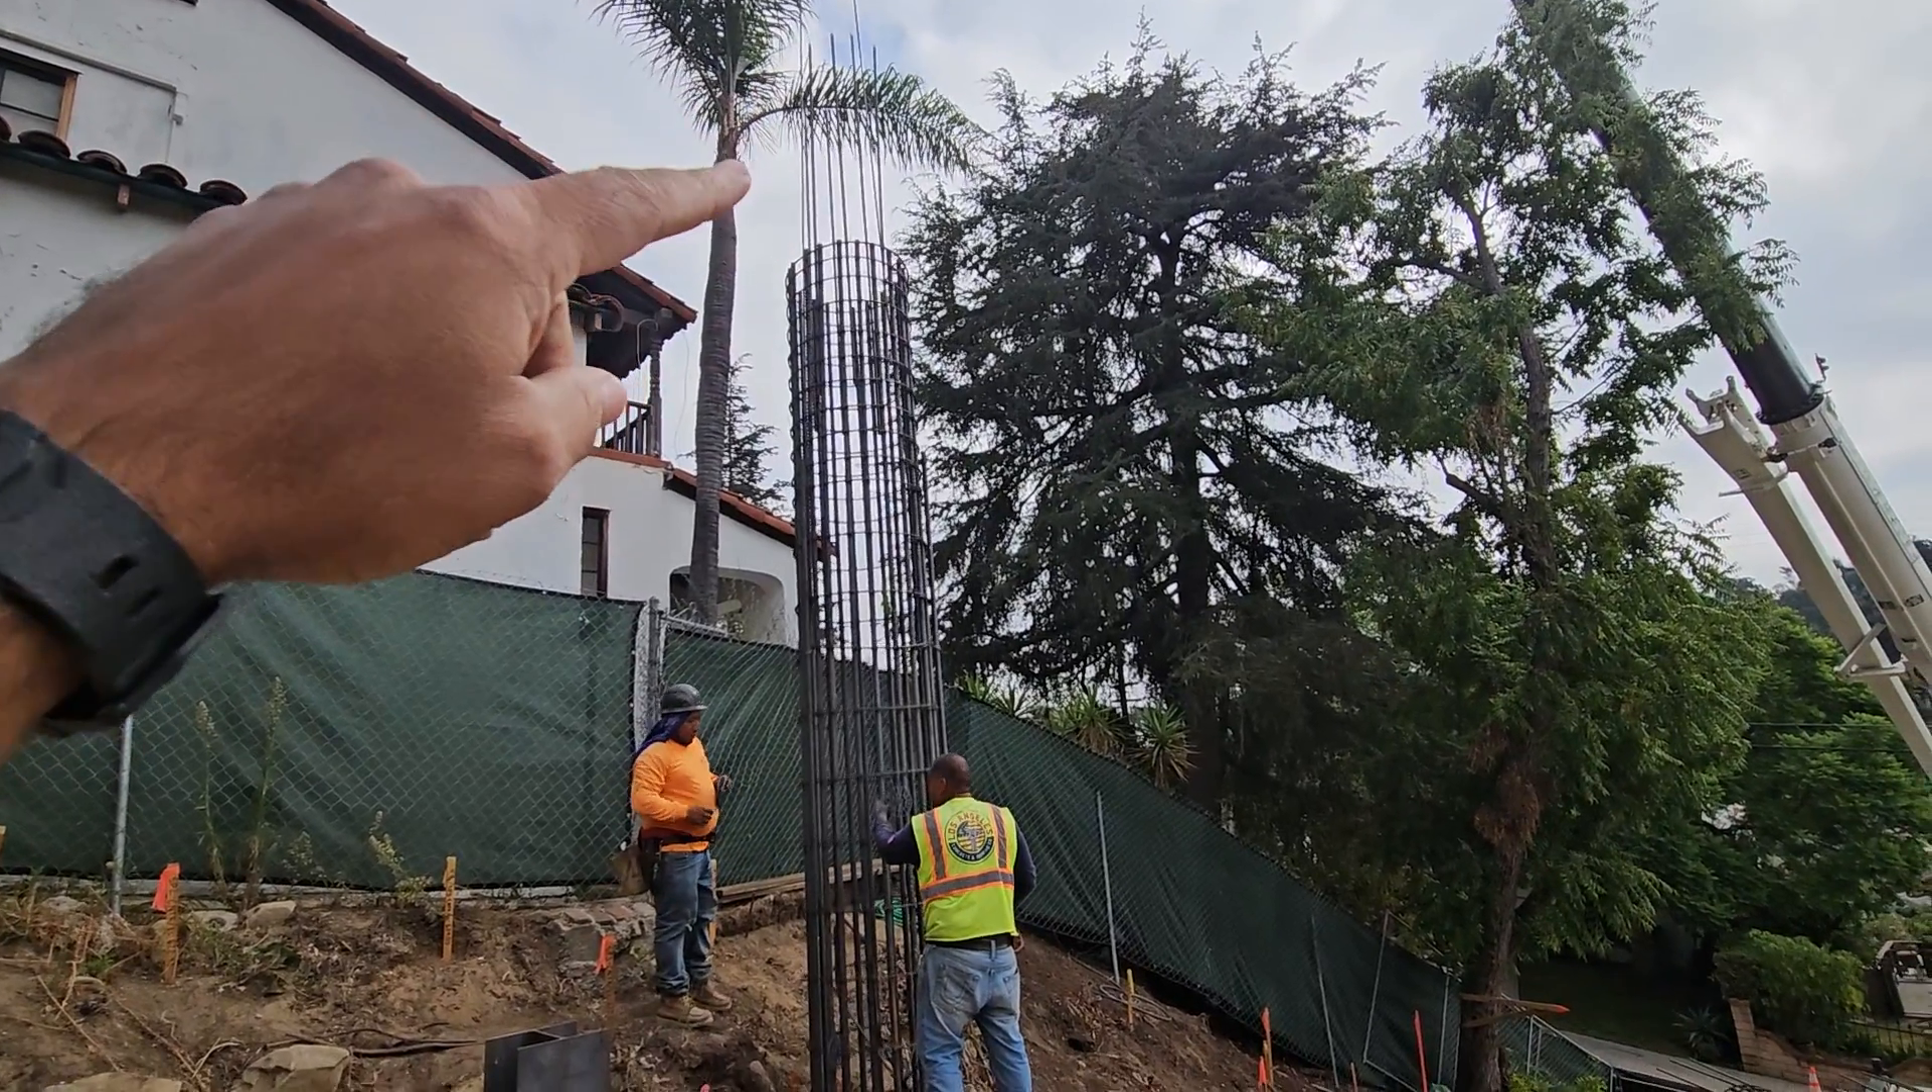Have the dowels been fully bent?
No.